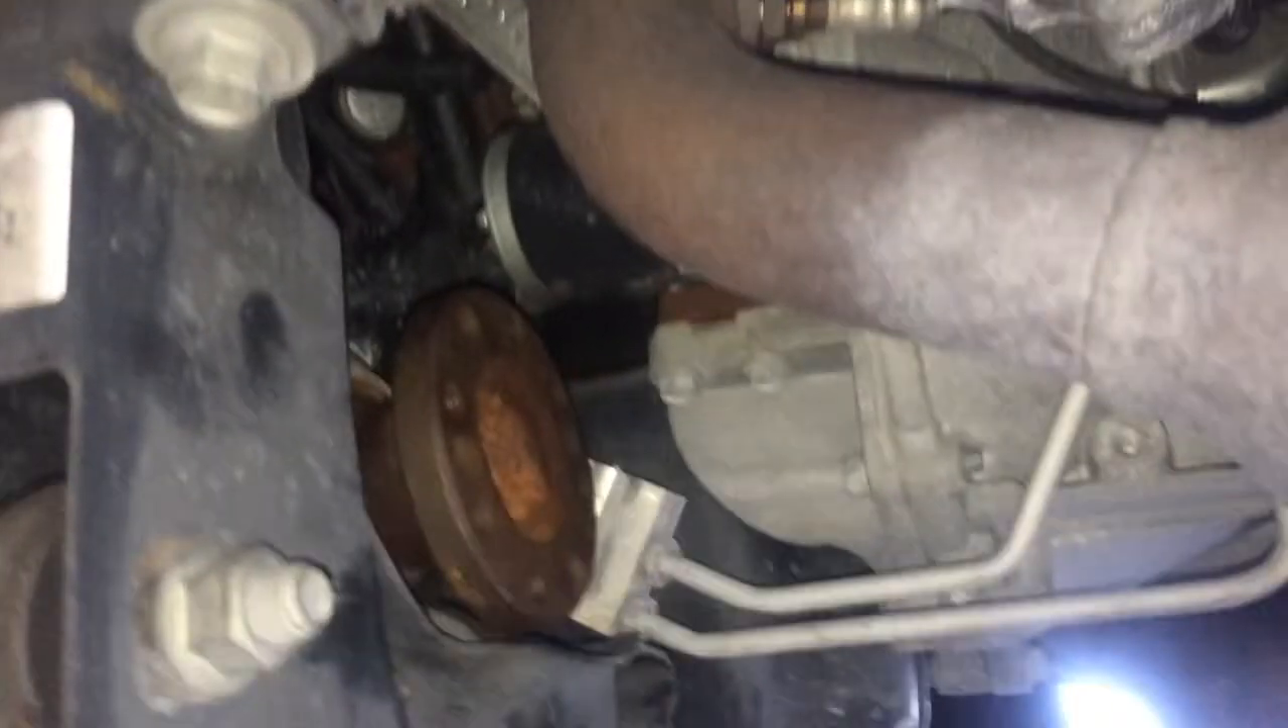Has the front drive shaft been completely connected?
No.